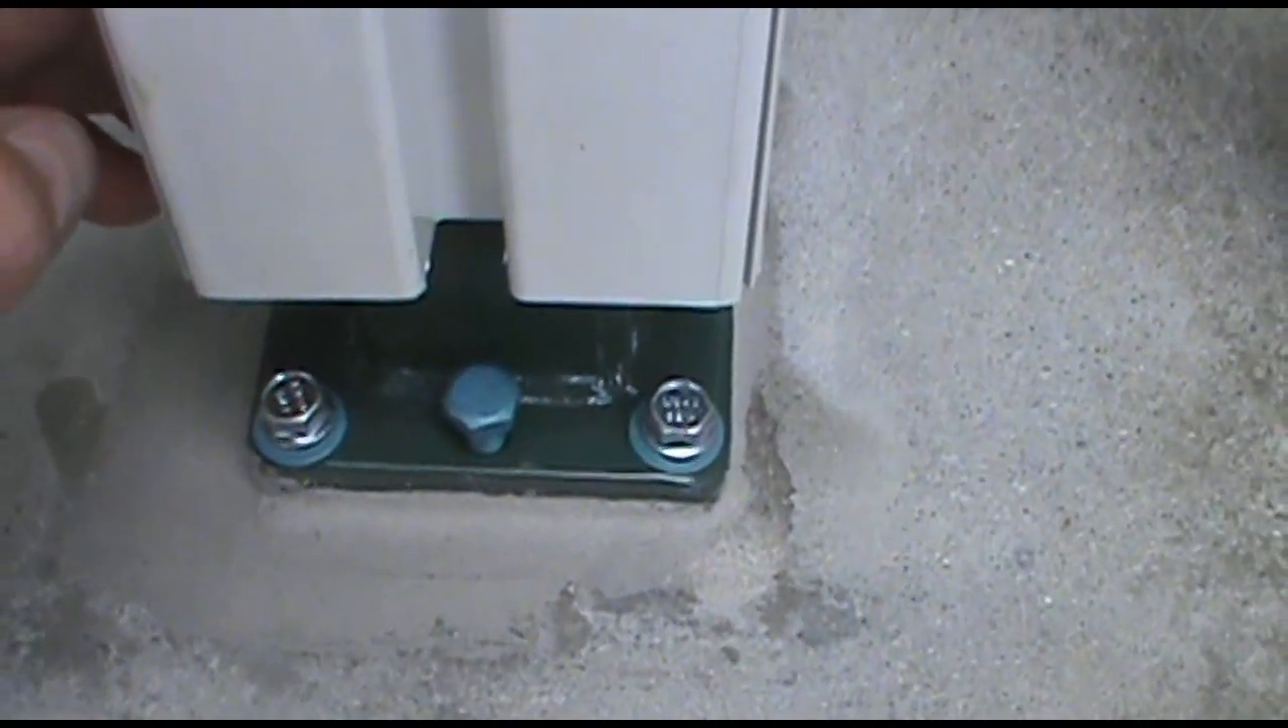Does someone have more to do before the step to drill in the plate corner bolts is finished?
No.